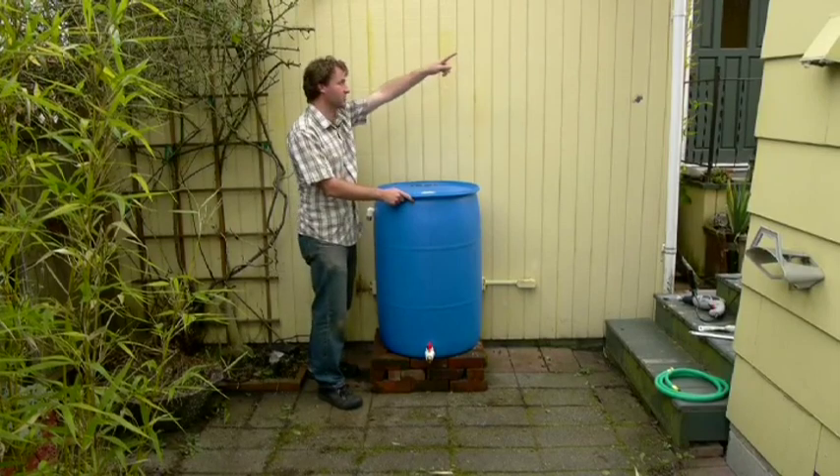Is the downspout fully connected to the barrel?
No.